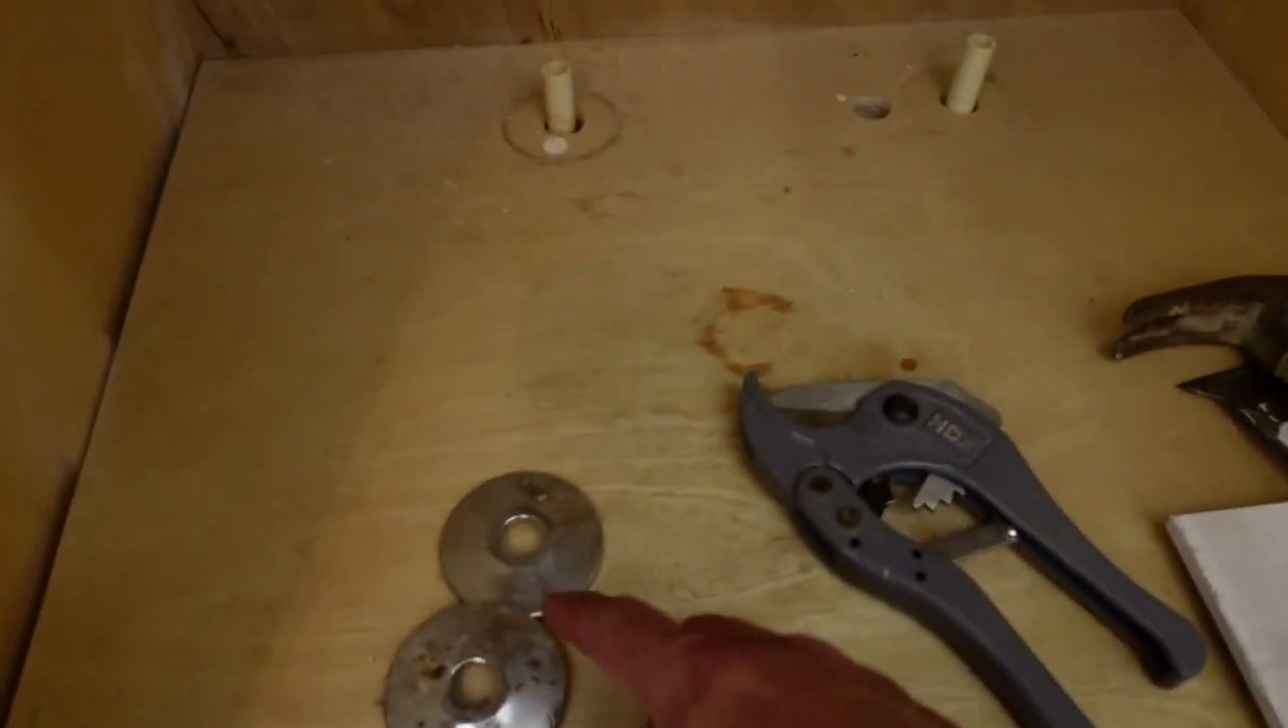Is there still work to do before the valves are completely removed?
No.